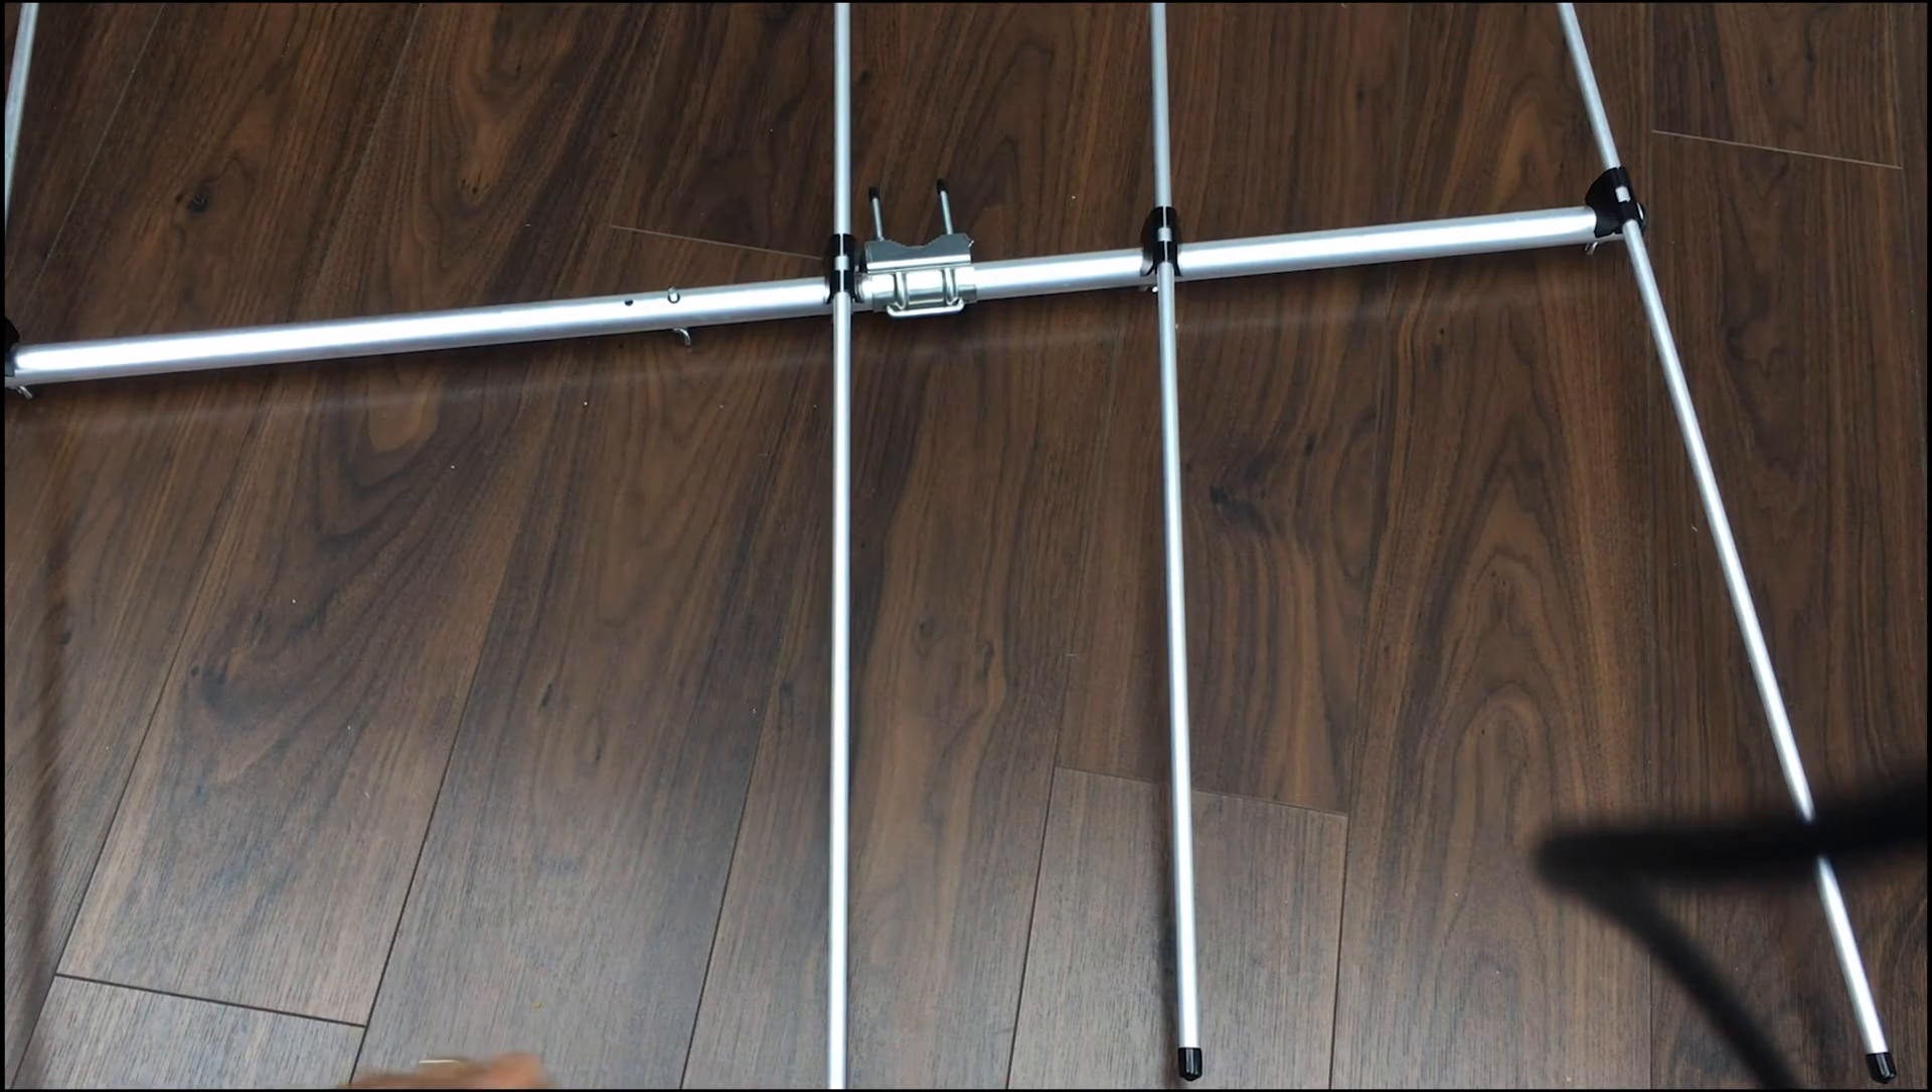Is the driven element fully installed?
No.